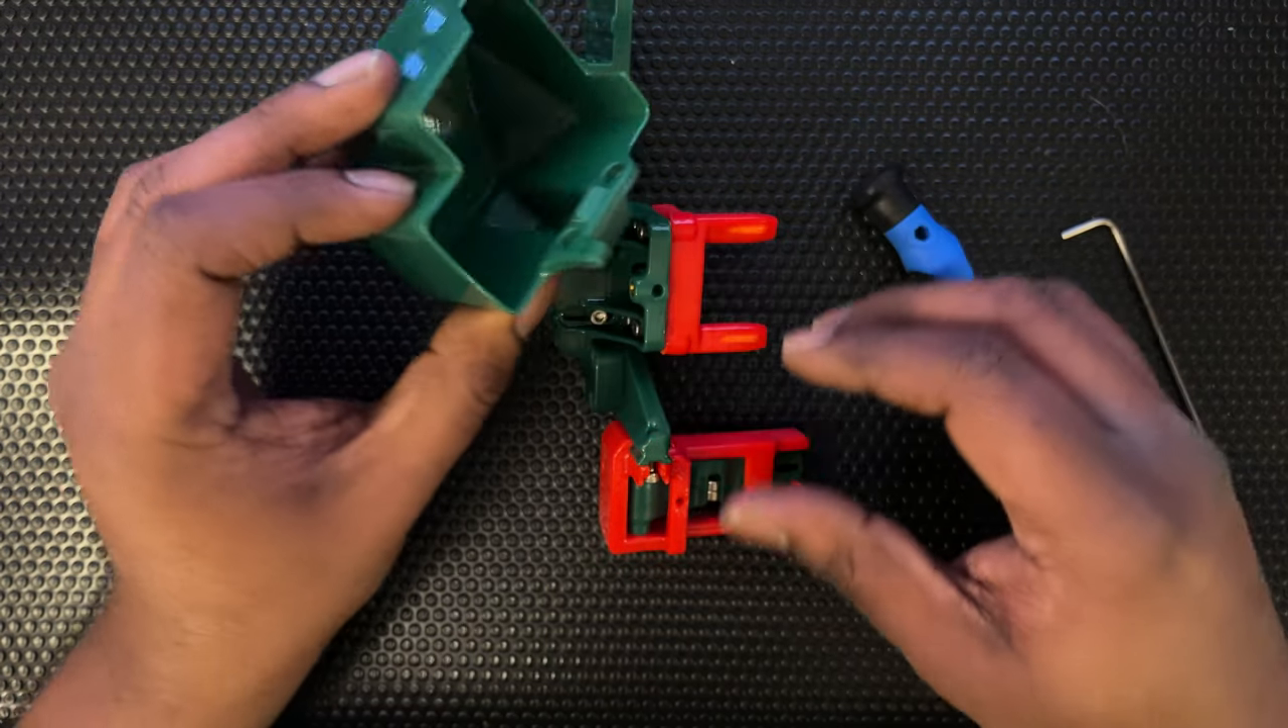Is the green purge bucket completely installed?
No.